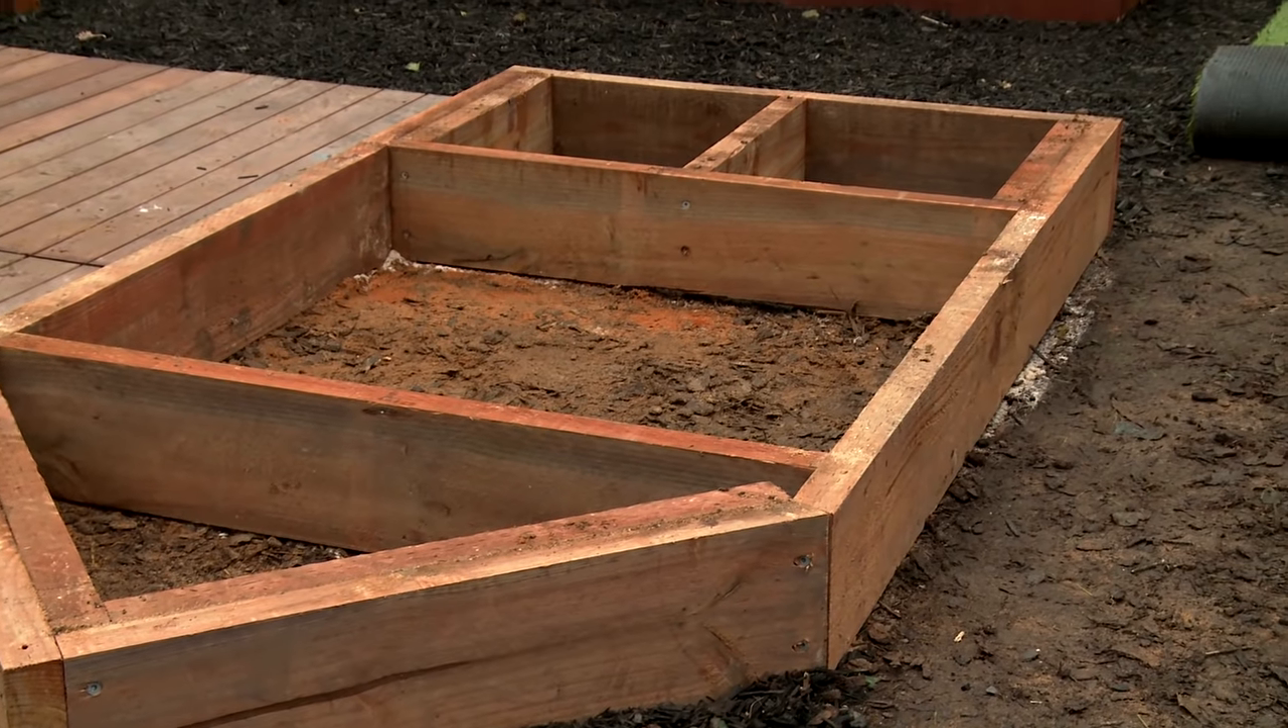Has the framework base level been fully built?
Yes.